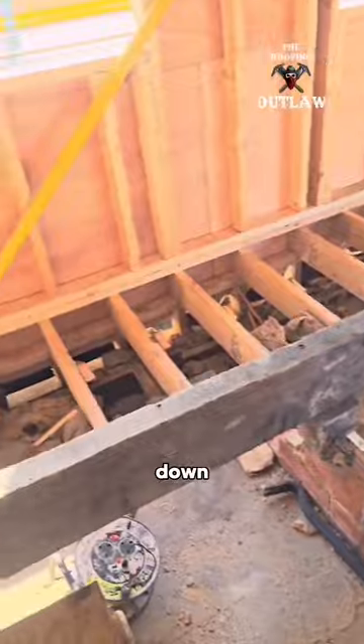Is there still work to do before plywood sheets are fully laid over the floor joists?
Yes.